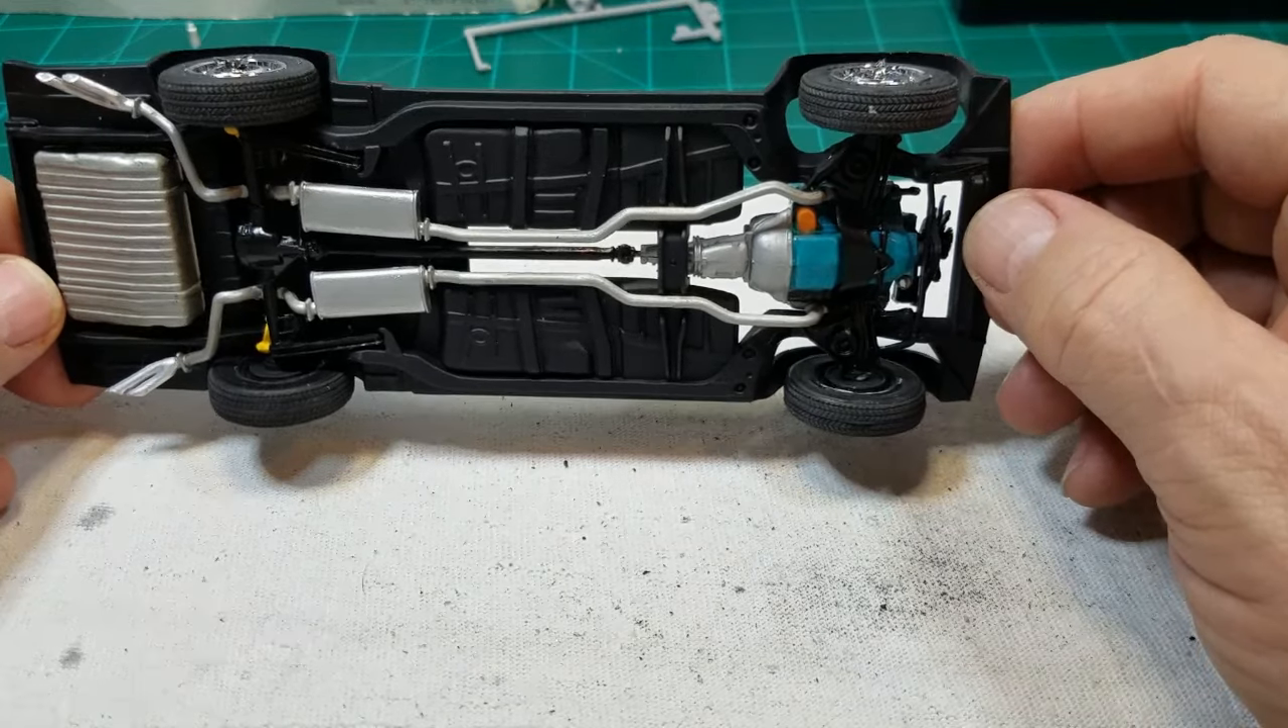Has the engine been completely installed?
Yes.